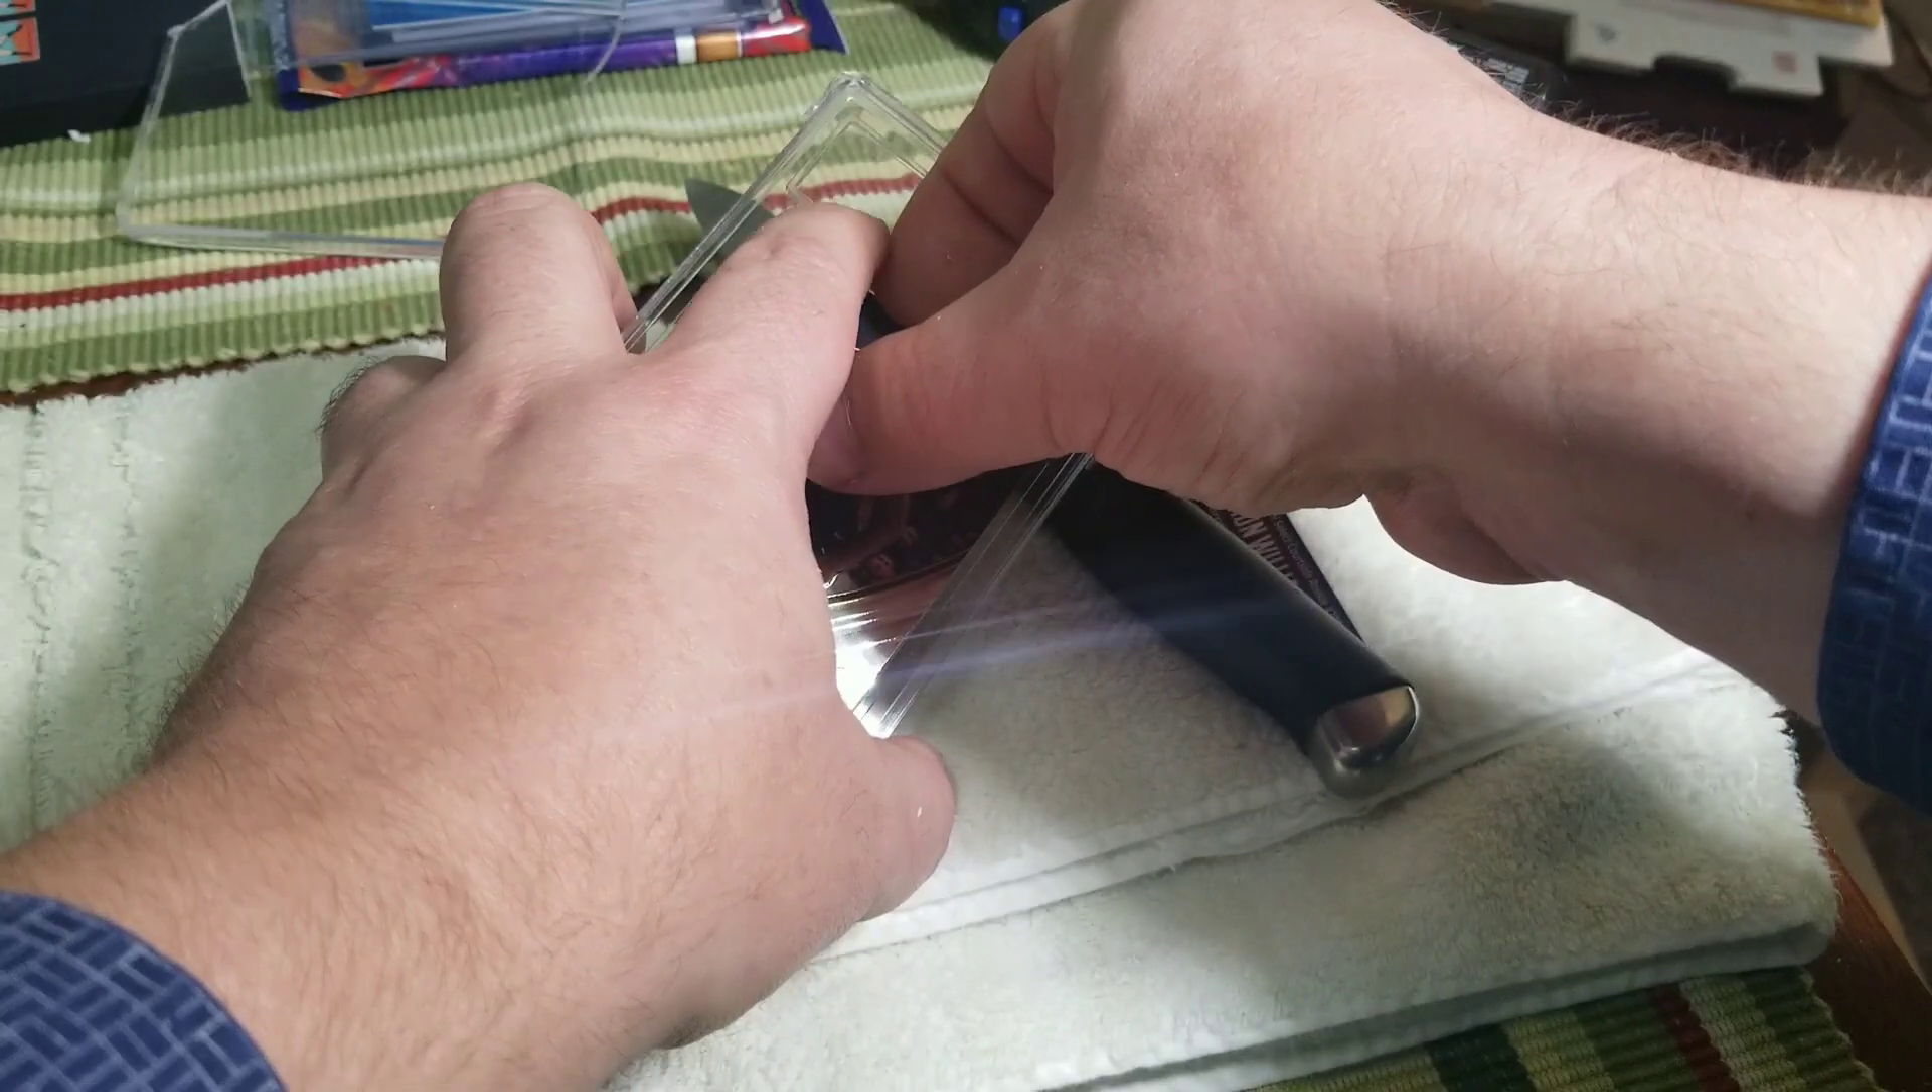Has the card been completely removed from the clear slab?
No.